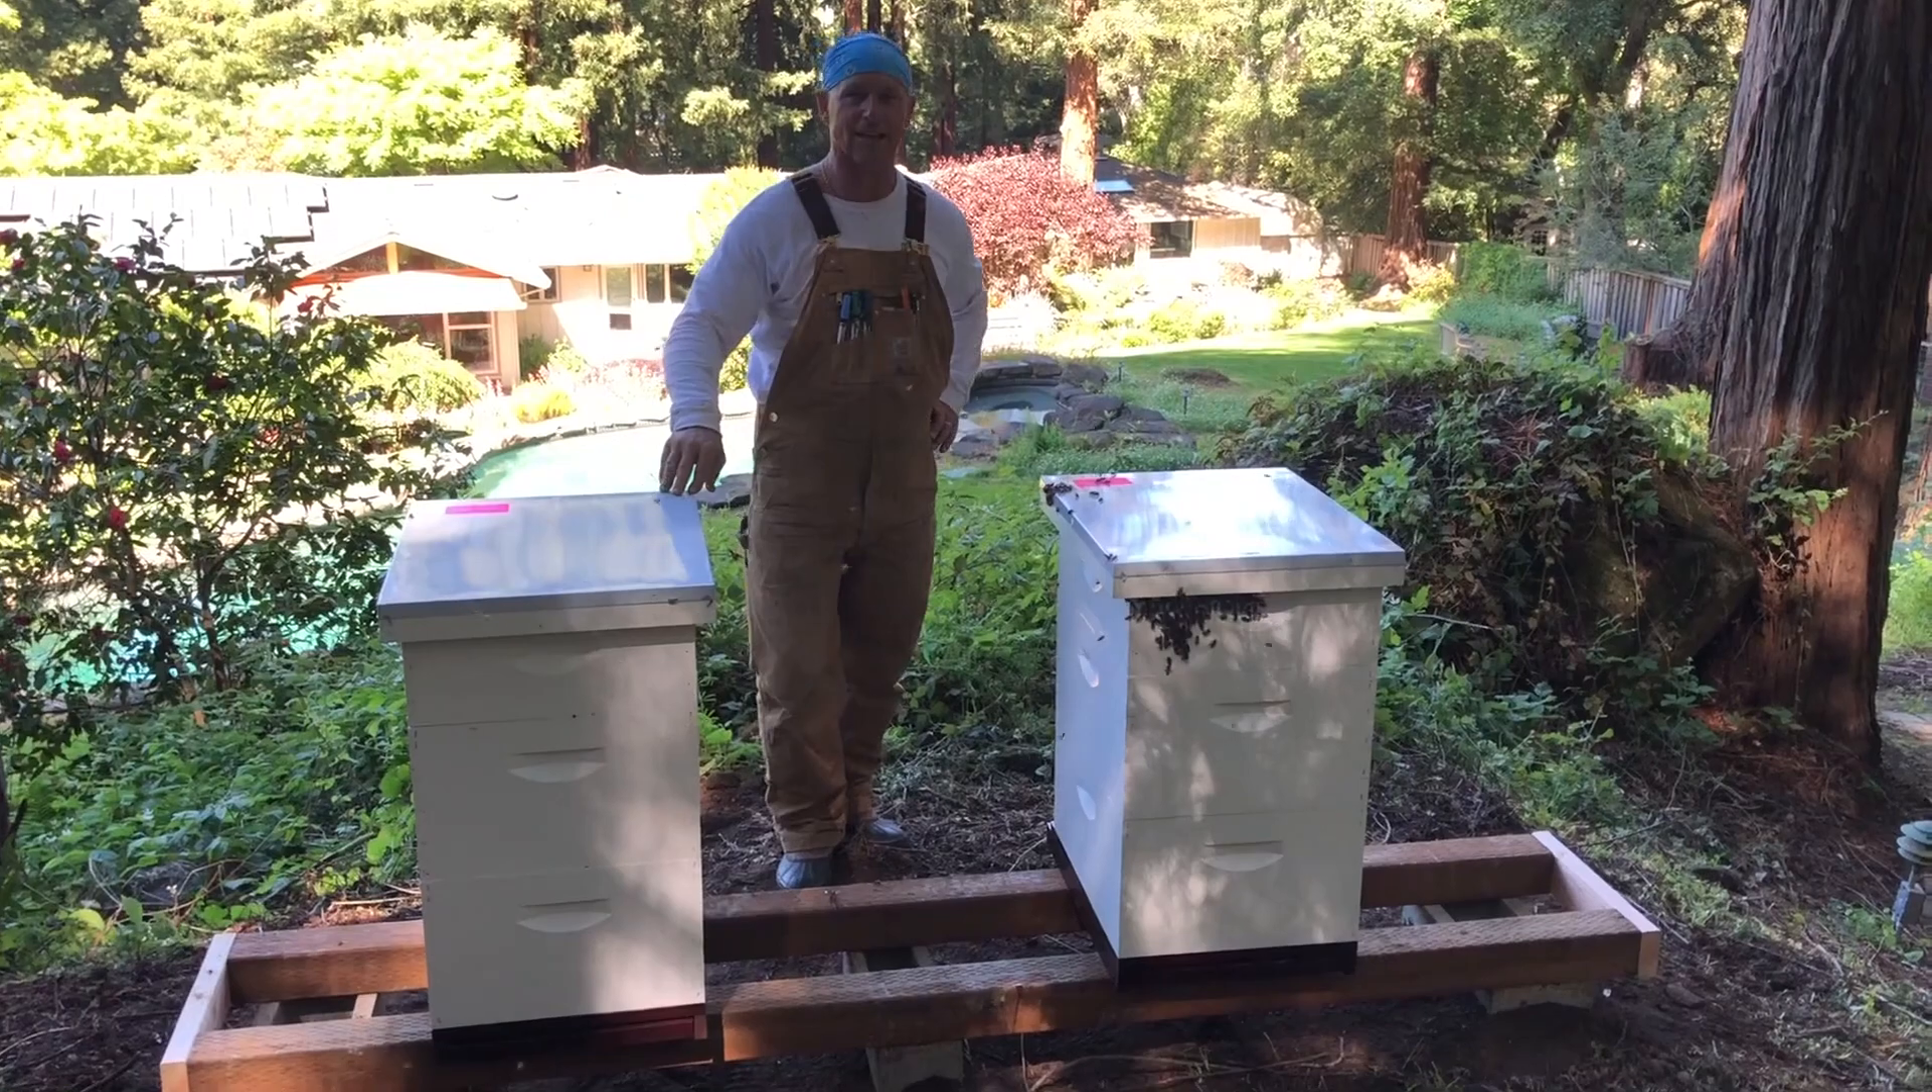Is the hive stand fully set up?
Yes.